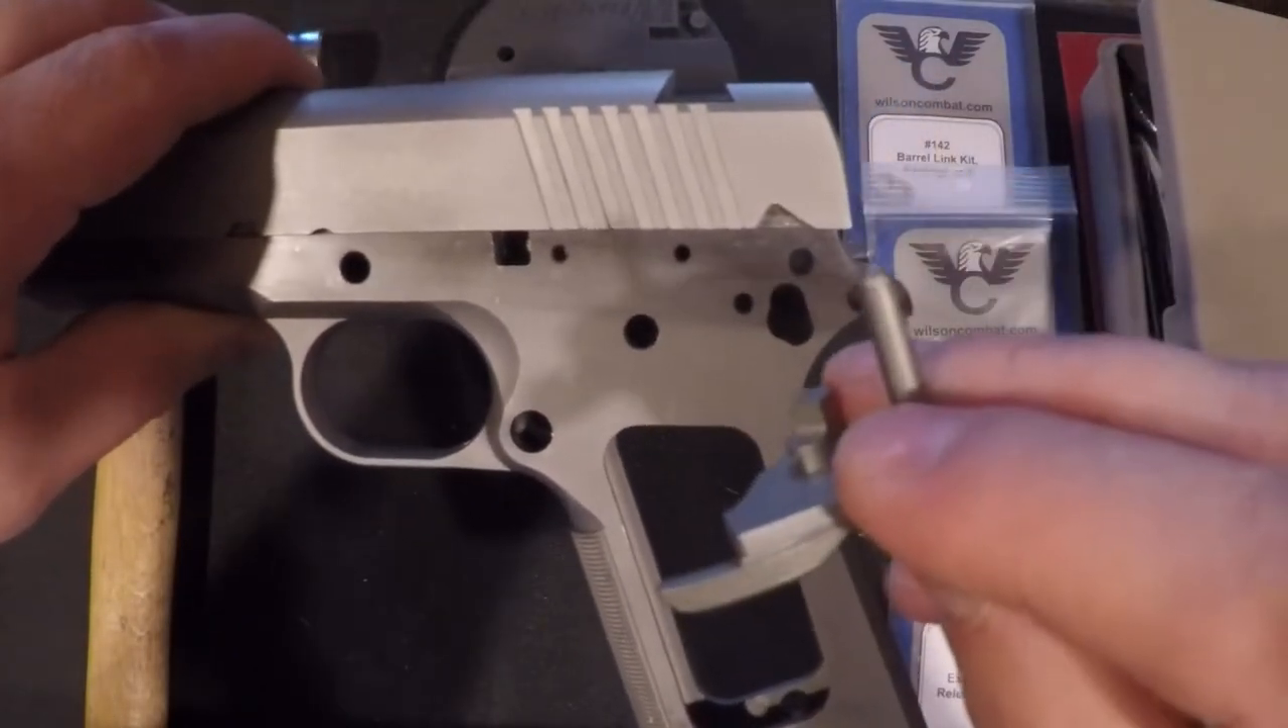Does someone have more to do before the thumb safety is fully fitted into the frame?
Yes.